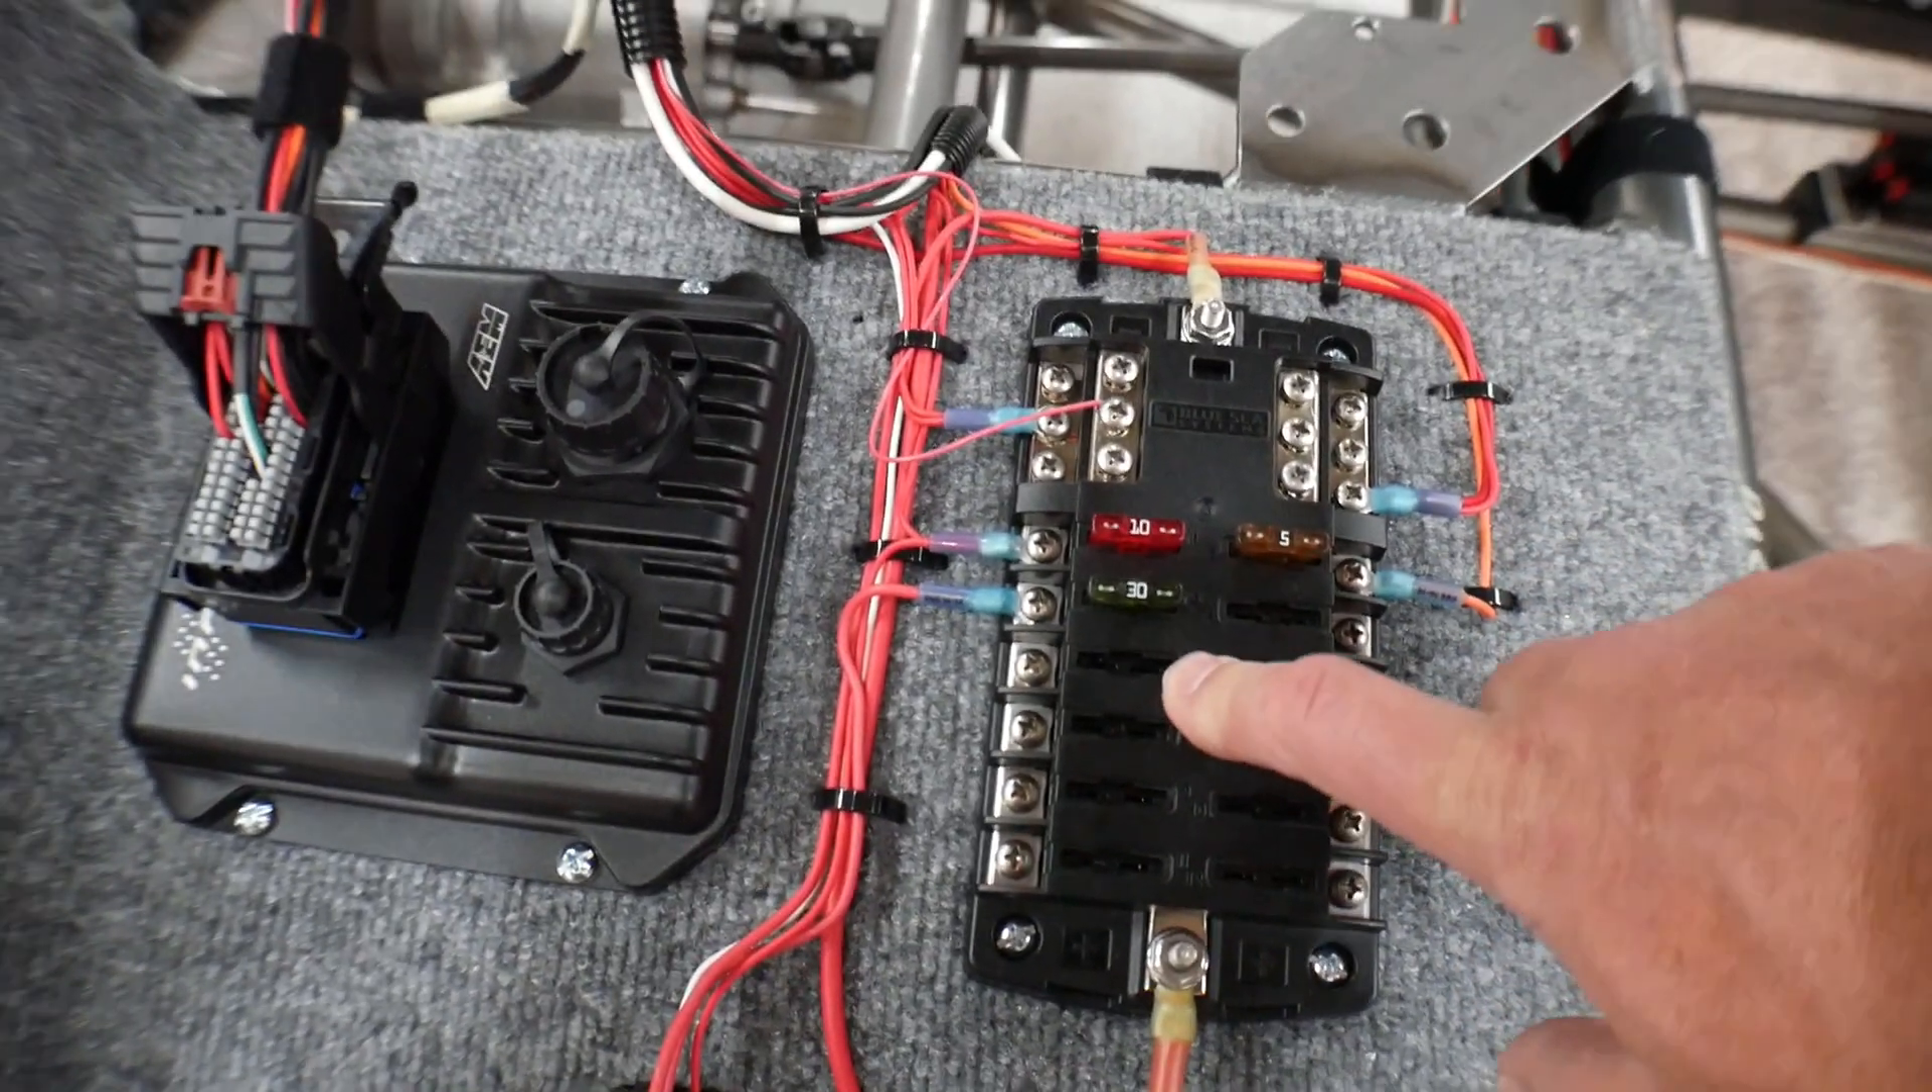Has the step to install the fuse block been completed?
Yes.